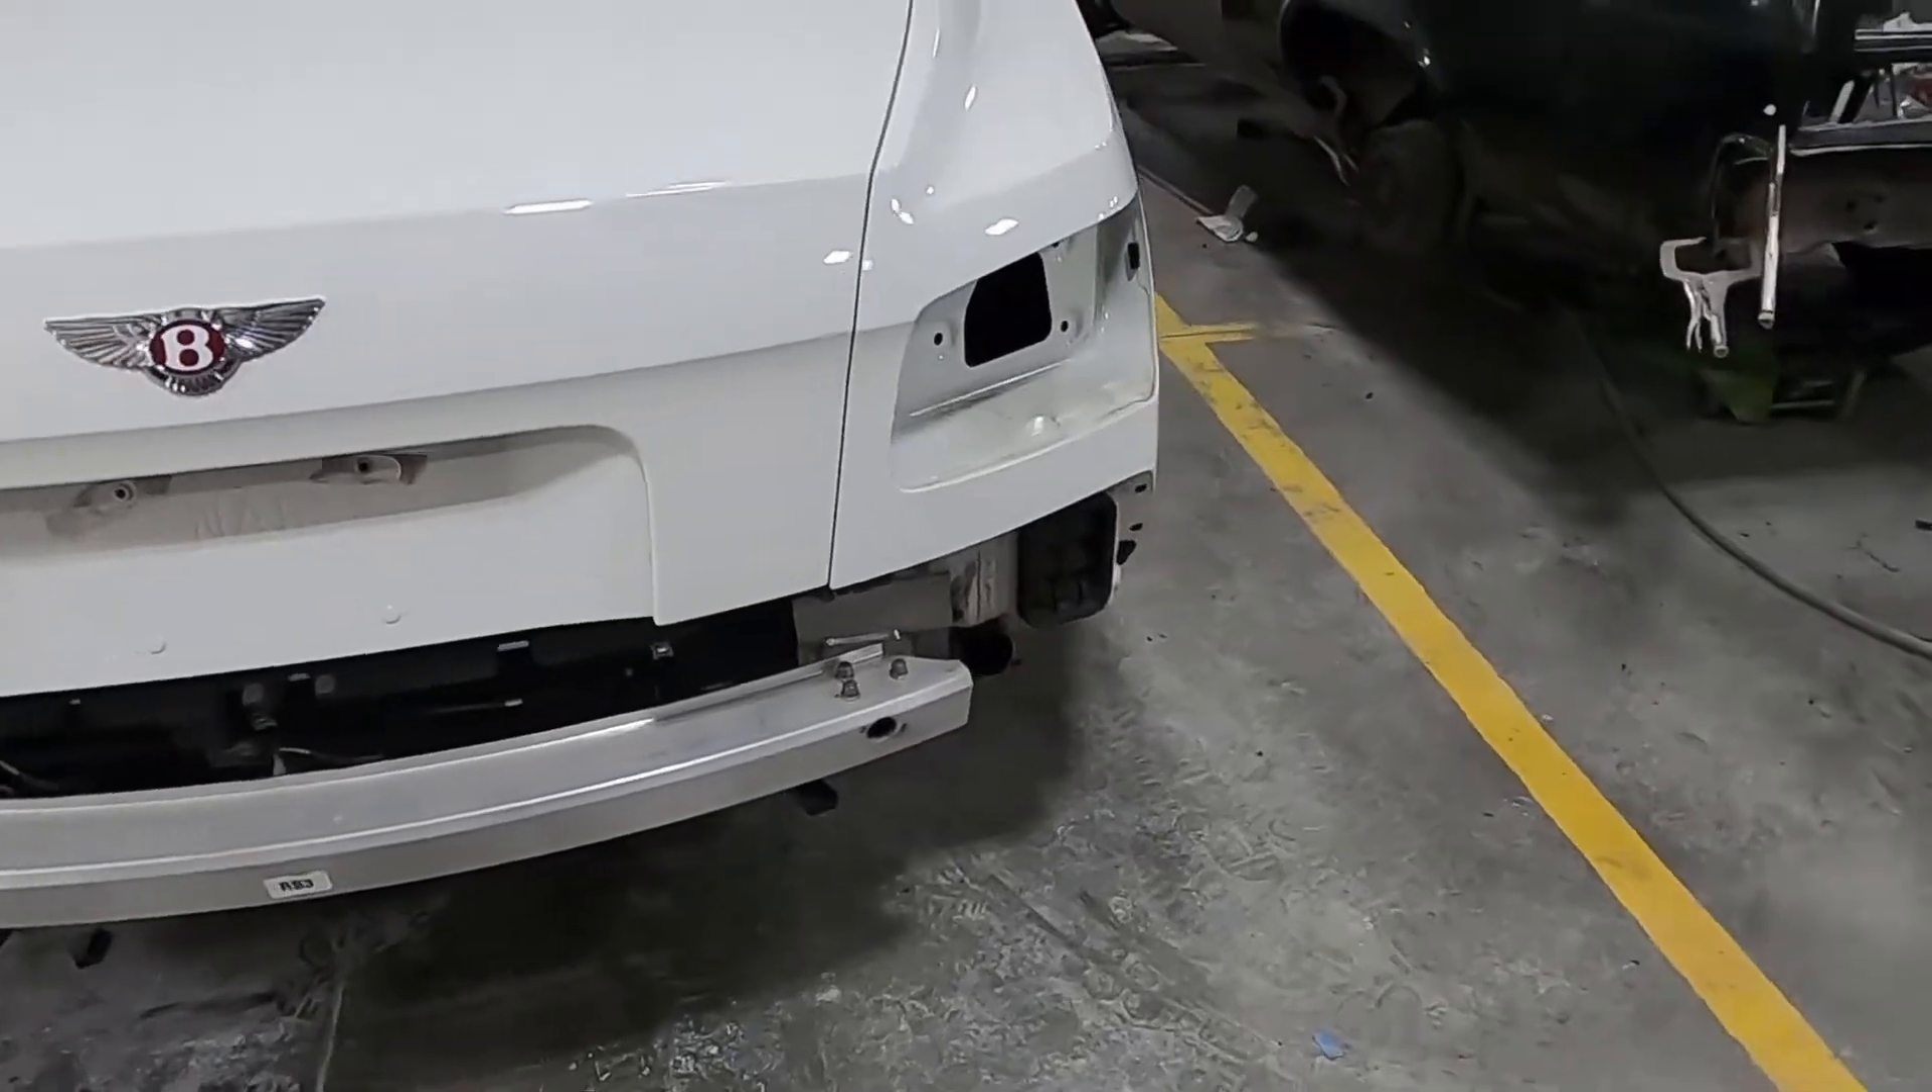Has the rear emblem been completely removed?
No.